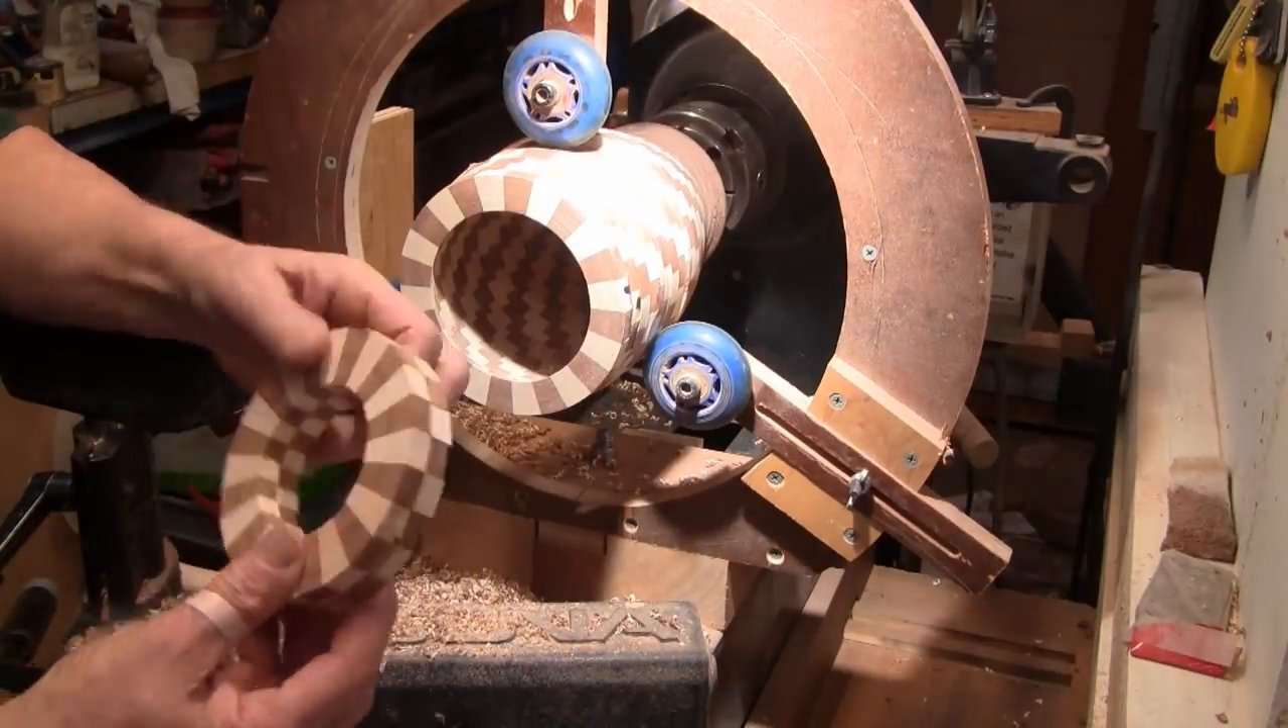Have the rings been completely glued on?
No.